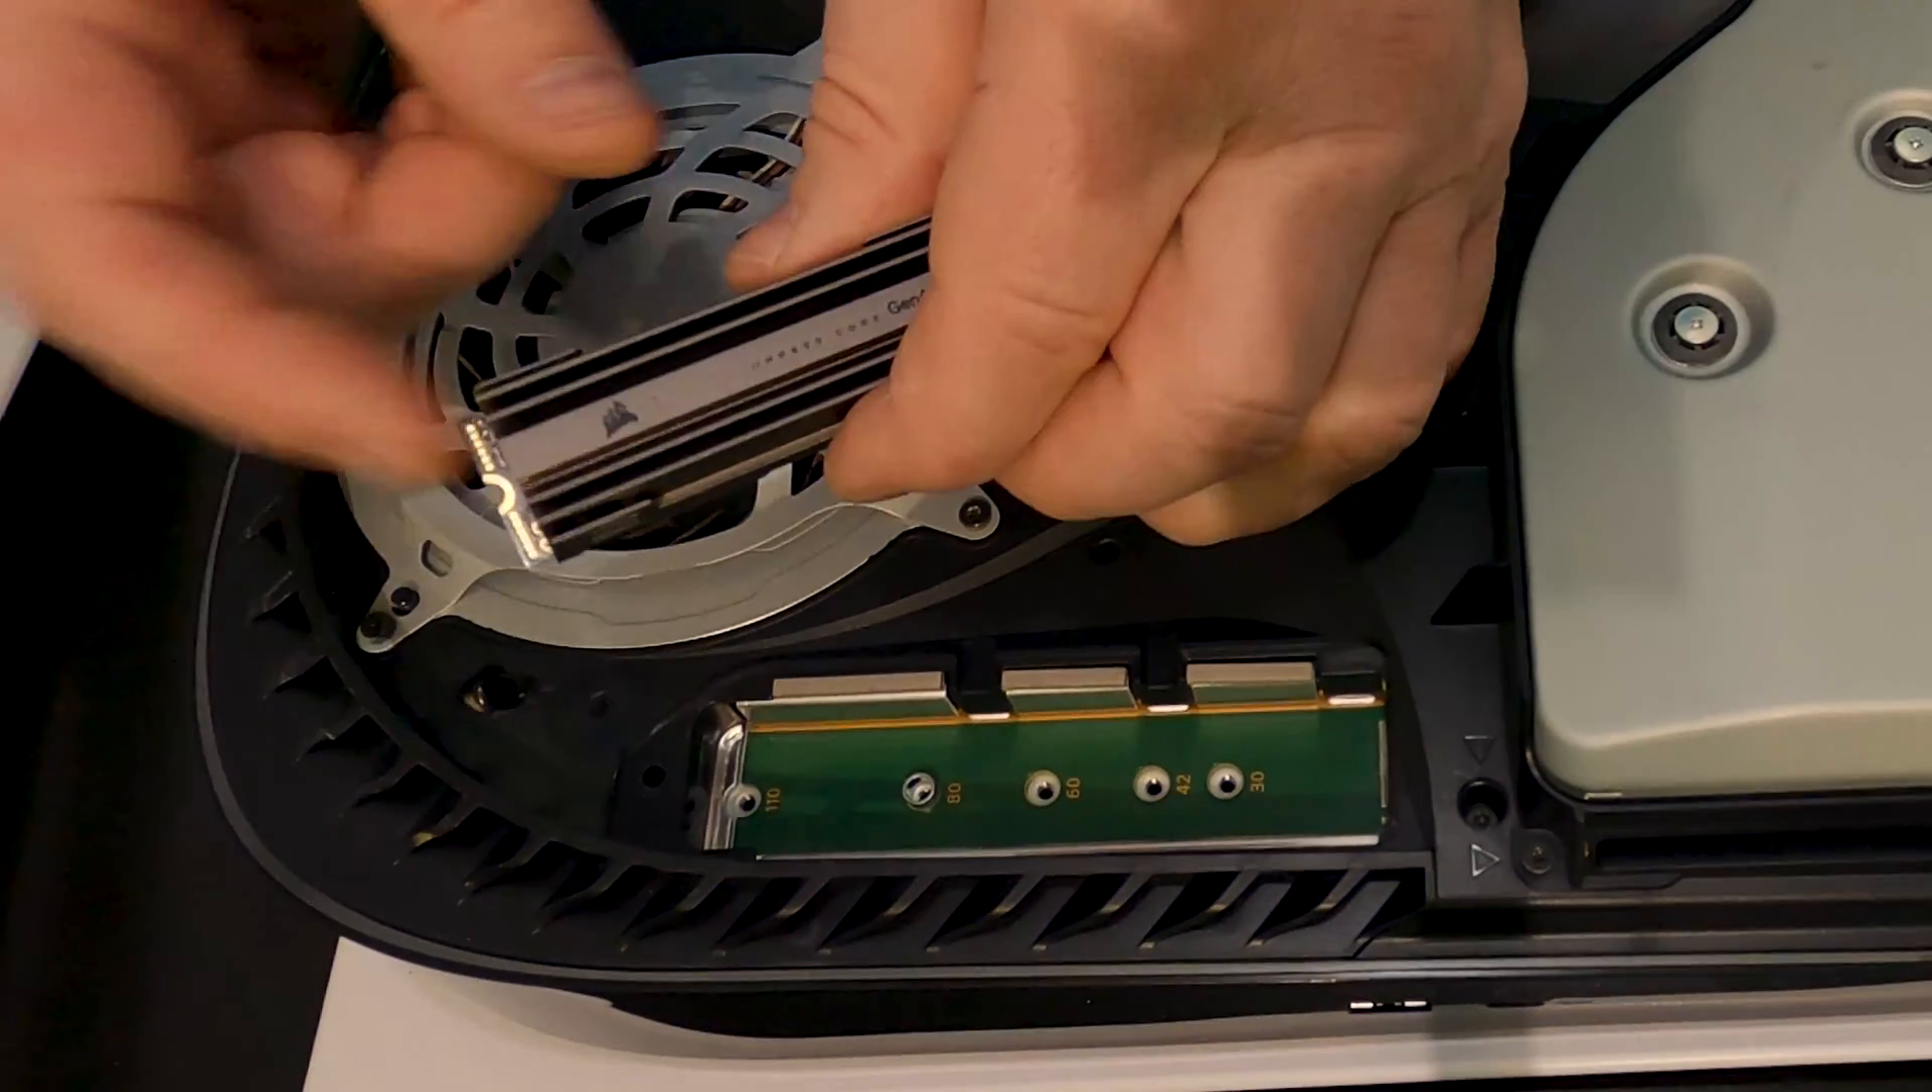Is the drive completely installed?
No.